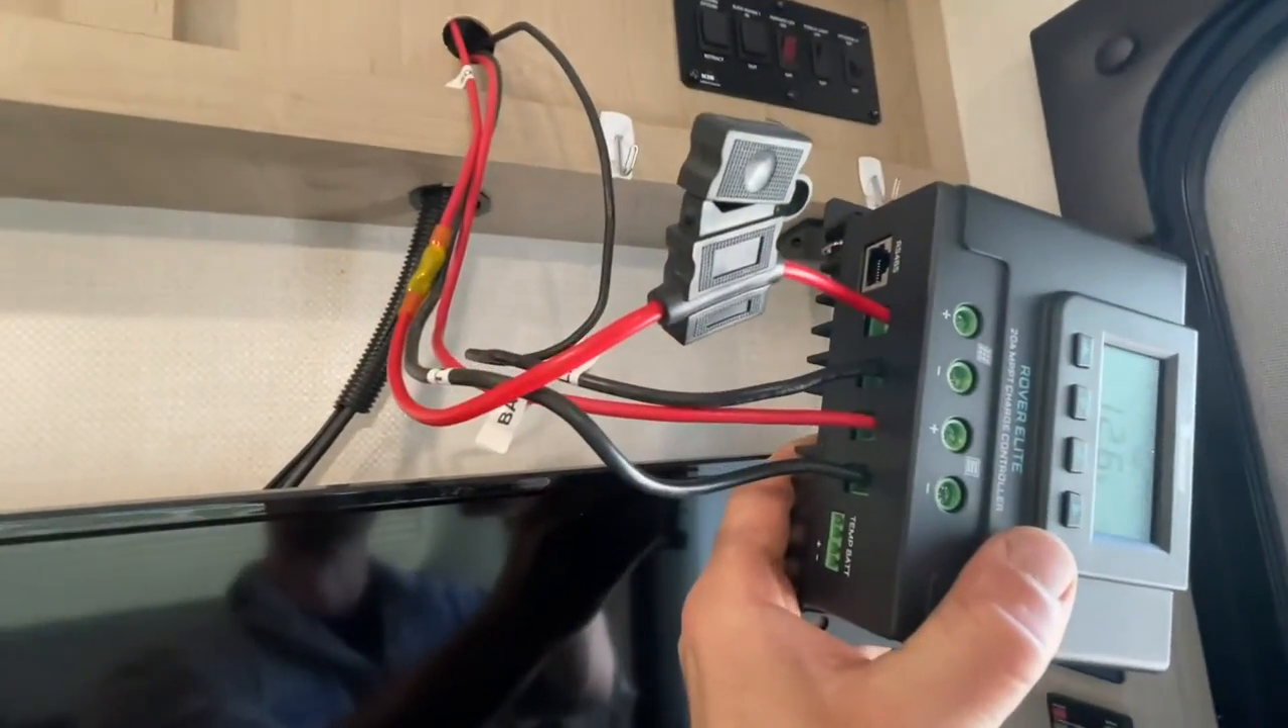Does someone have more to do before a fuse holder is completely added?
No.